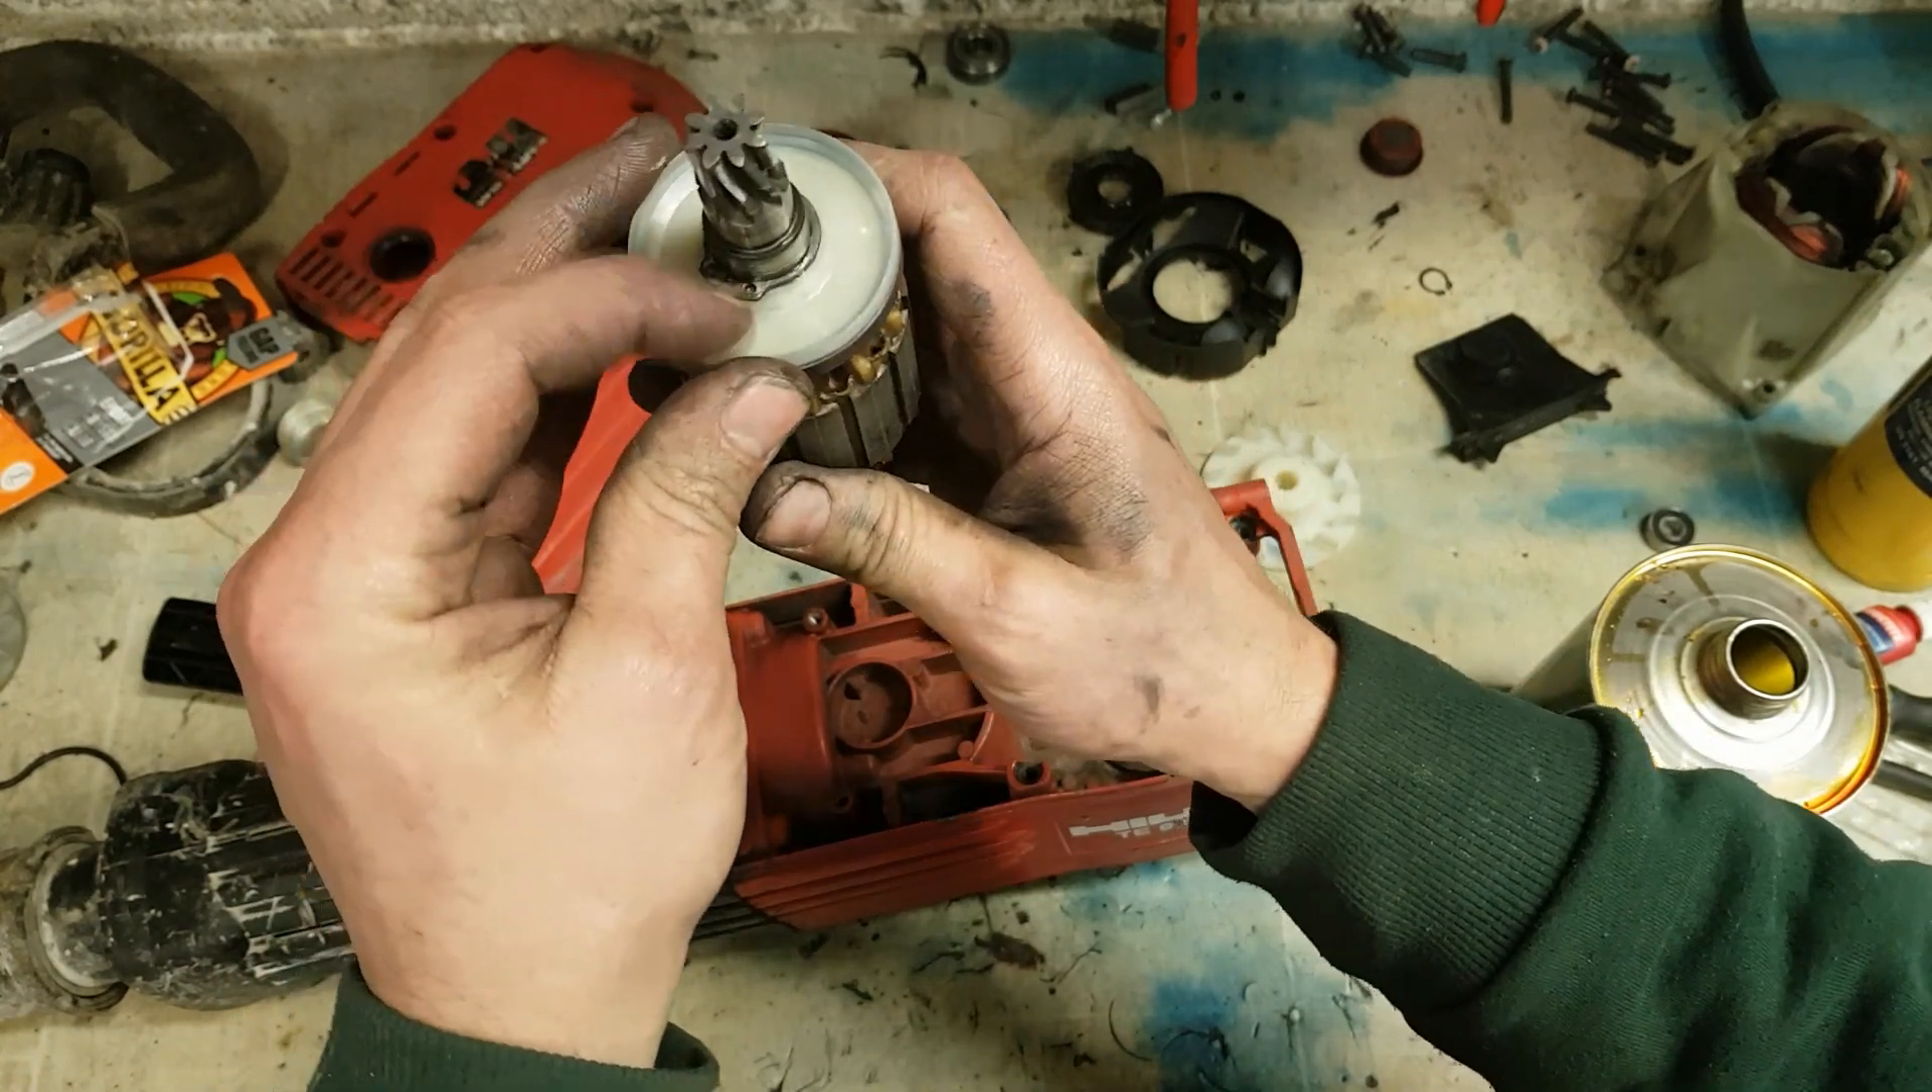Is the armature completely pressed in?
No.